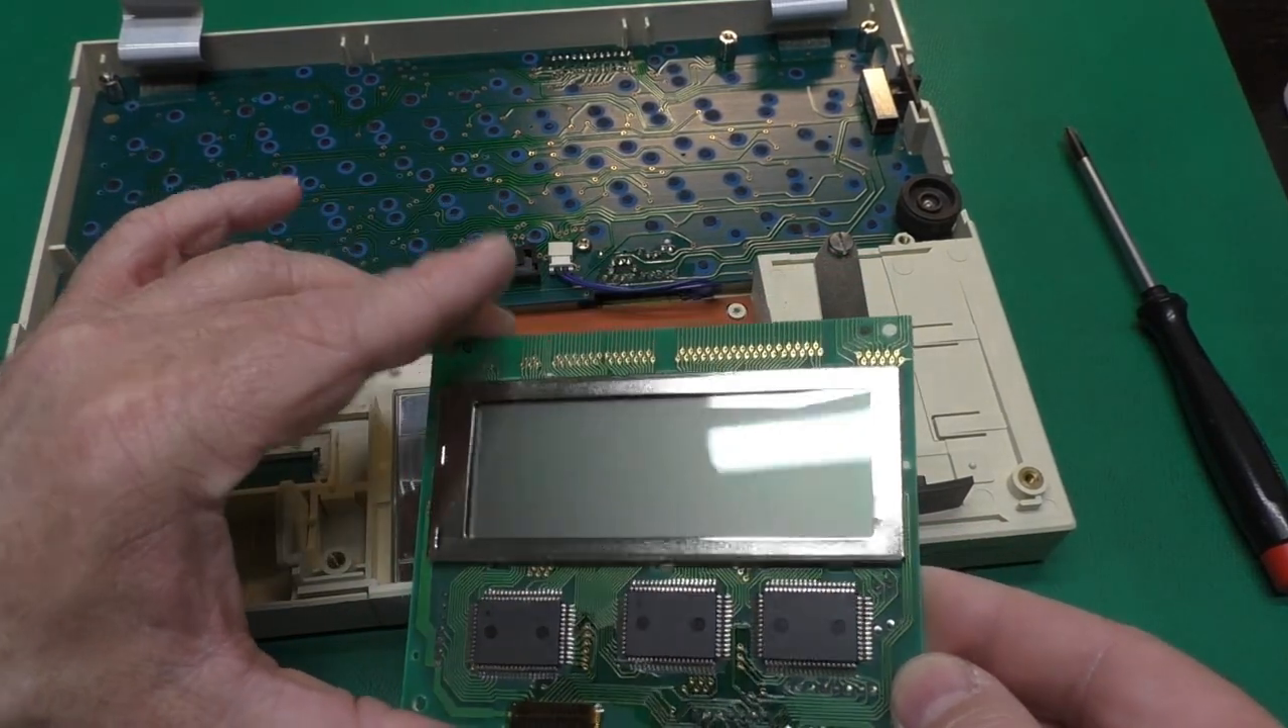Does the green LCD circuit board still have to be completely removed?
No.